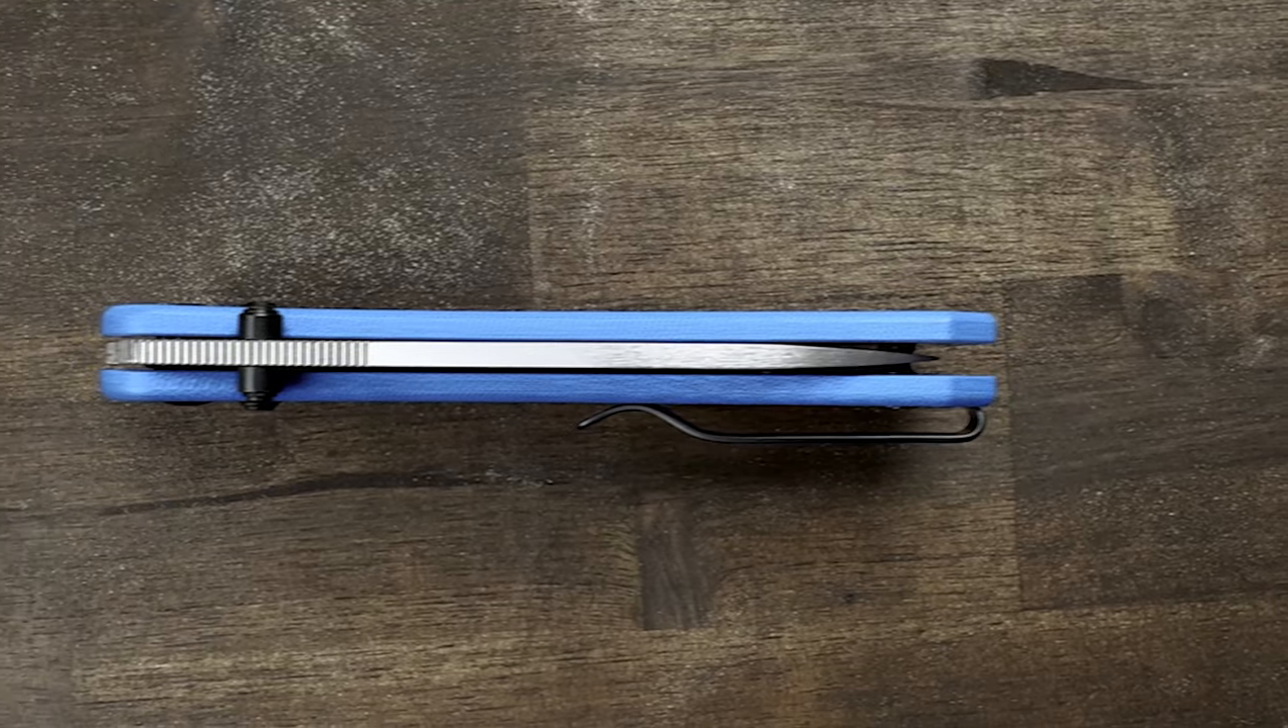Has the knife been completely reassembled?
Yes.